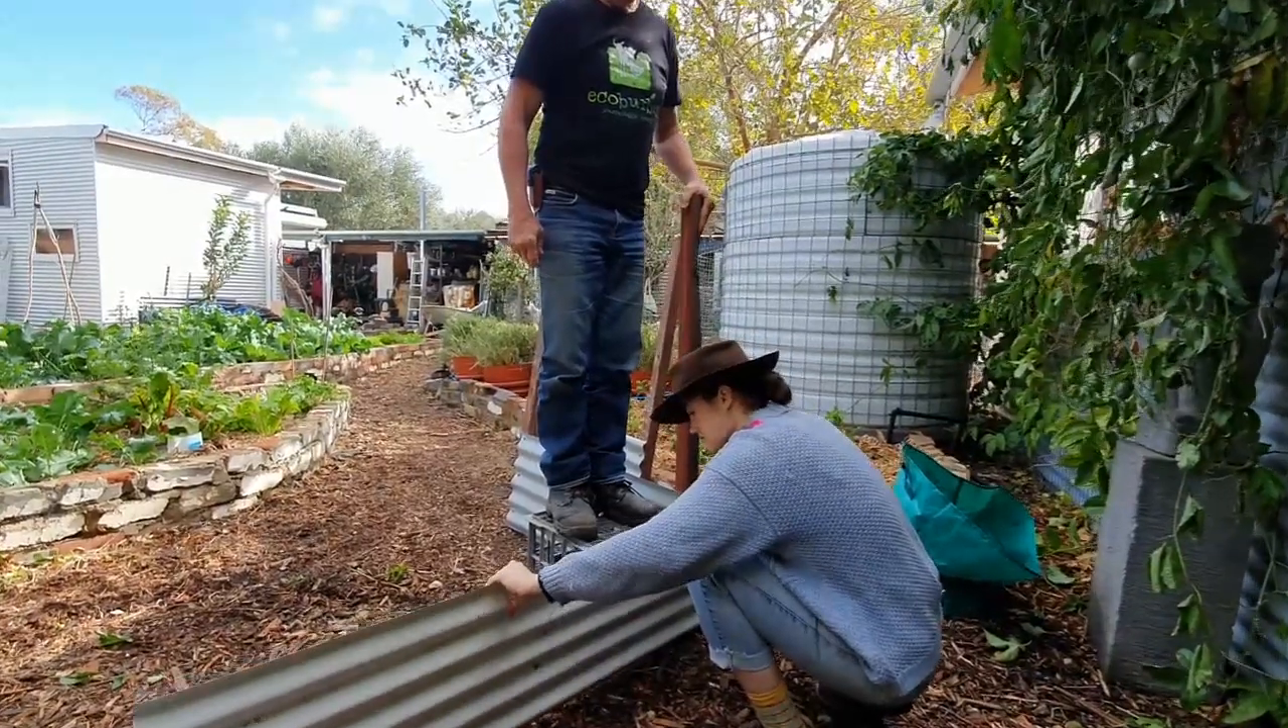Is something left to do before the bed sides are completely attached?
Yes.